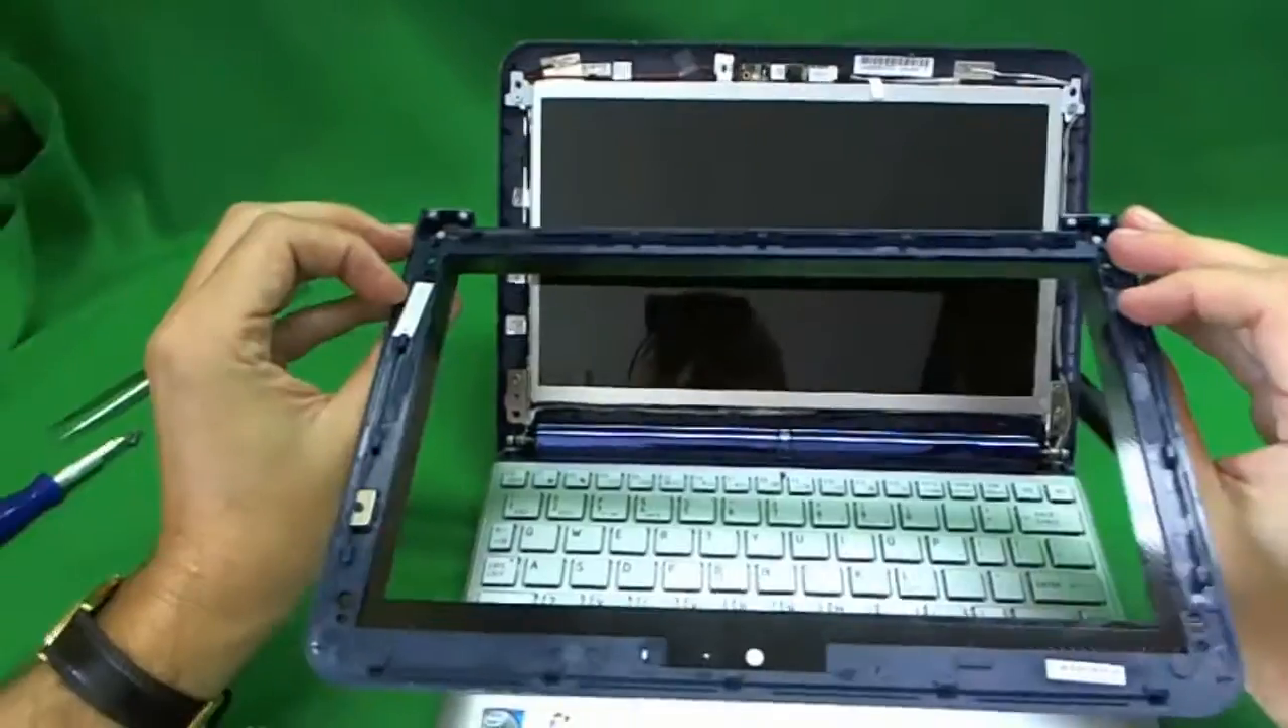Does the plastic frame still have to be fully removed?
No.